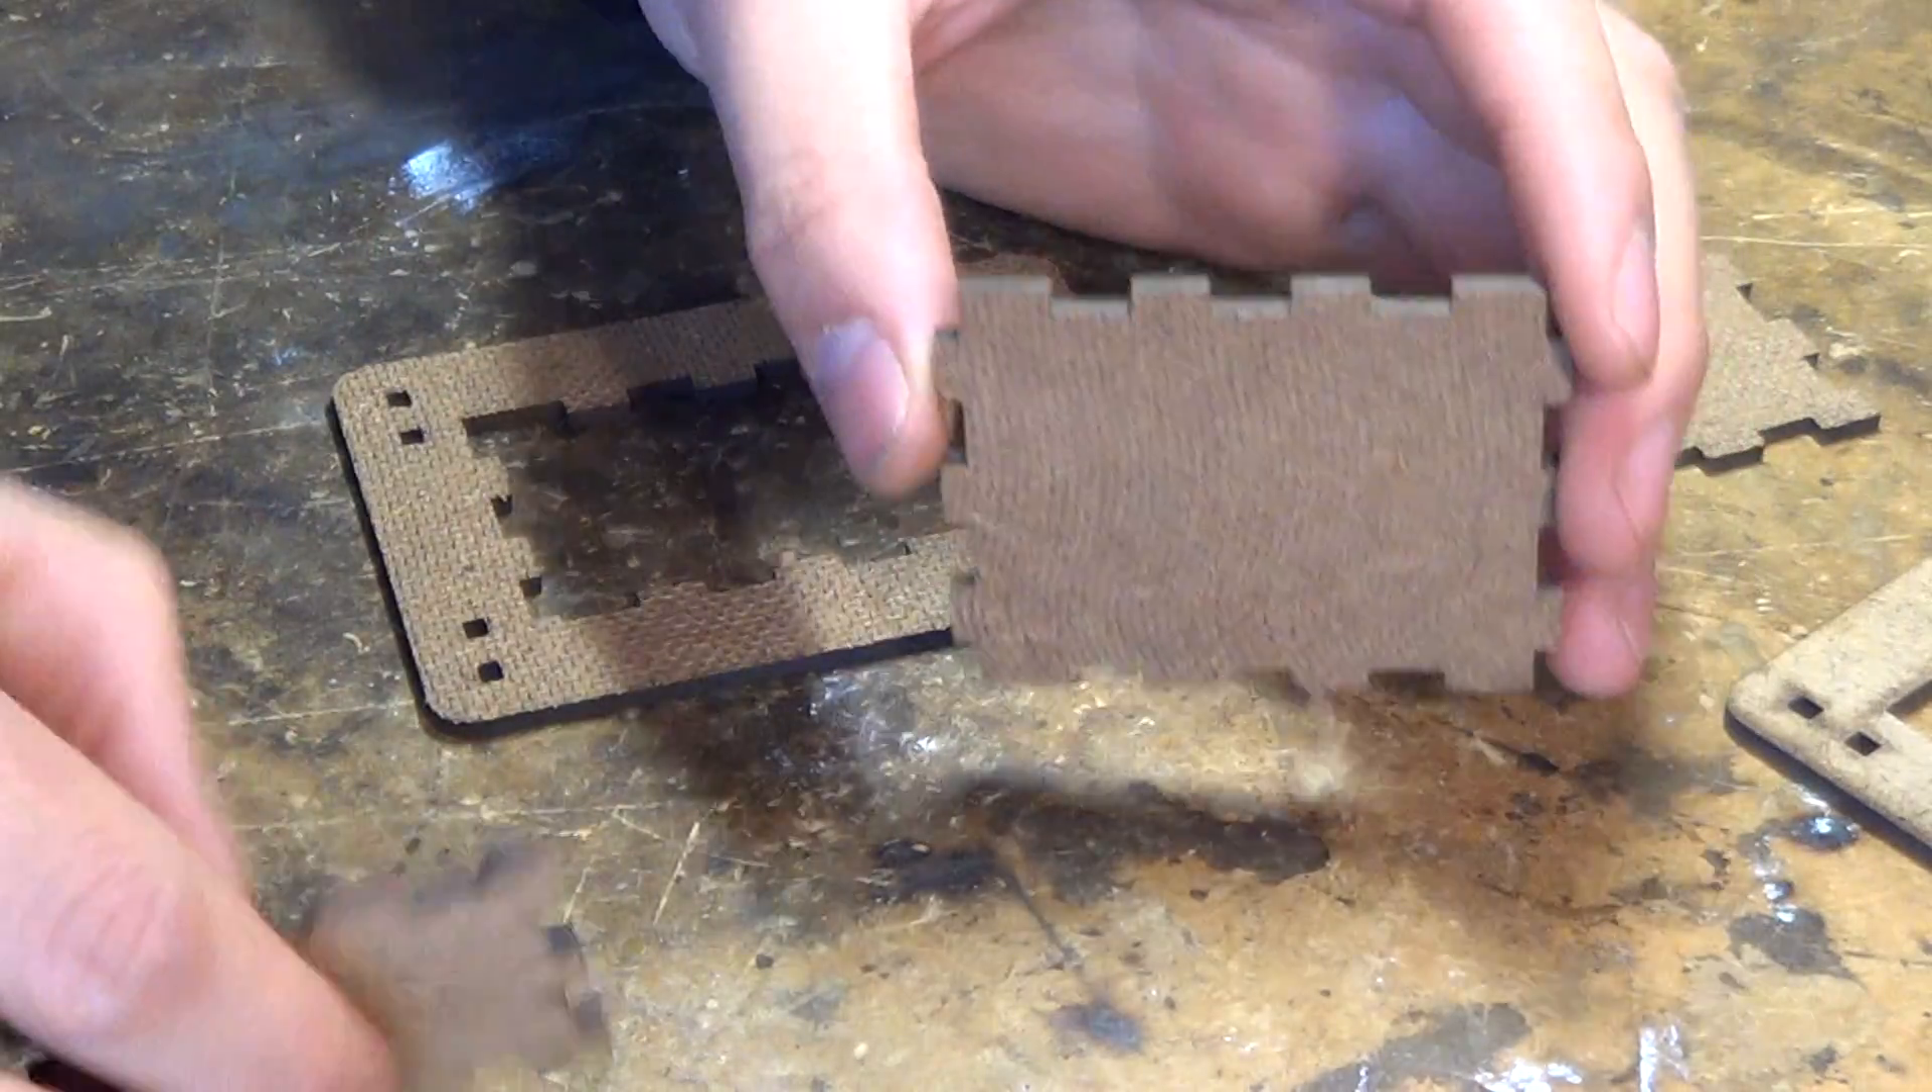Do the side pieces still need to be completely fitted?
Yes.